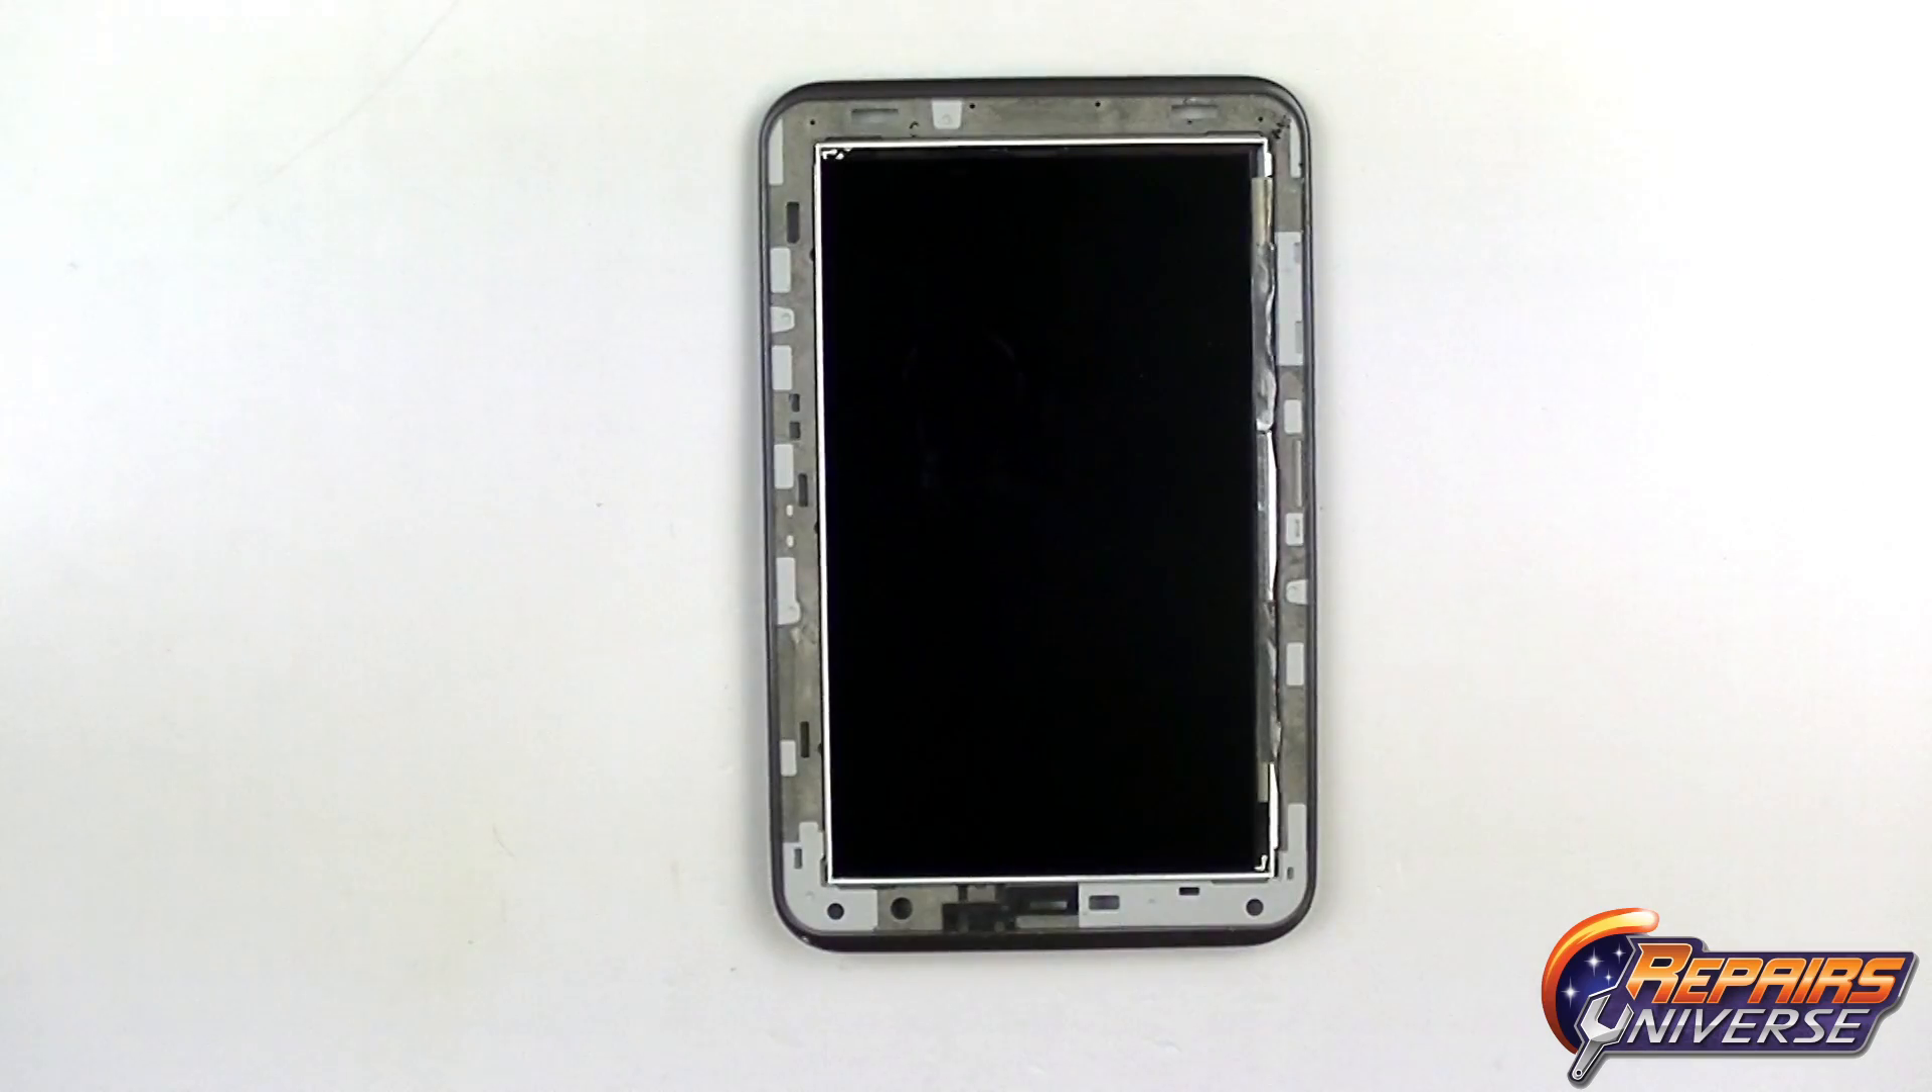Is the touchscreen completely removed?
Yes.